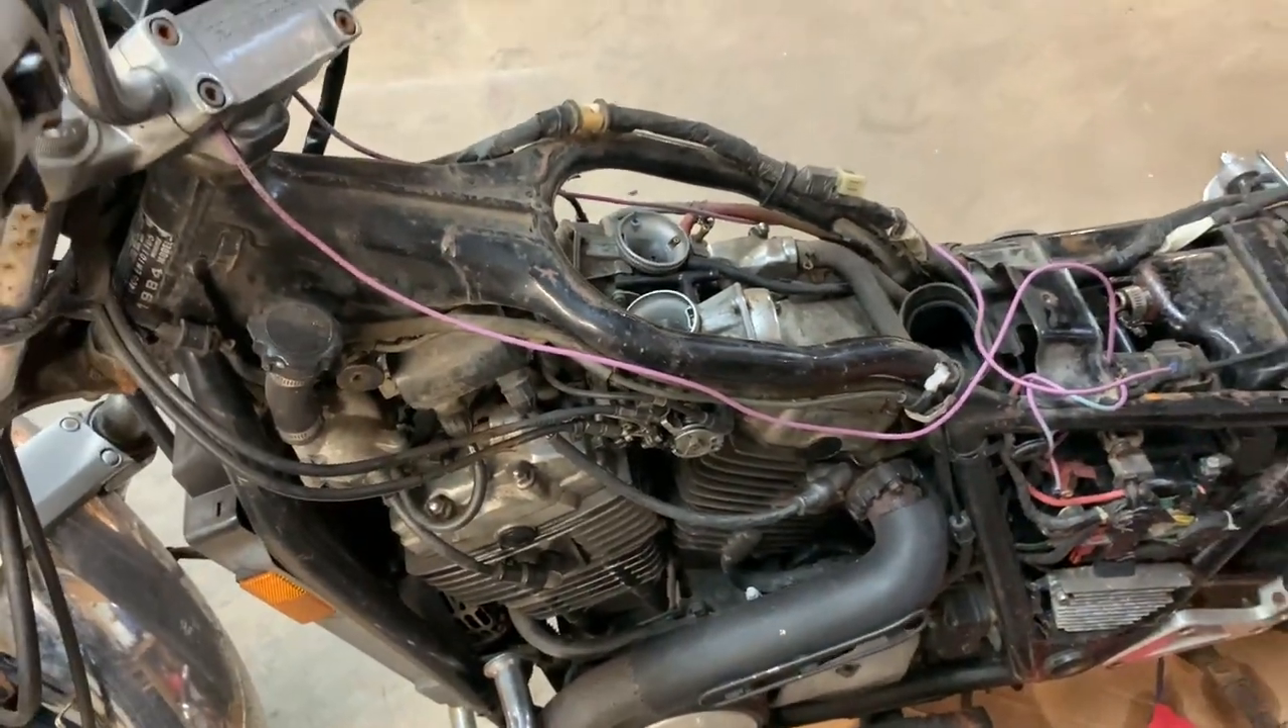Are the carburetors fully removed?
No.